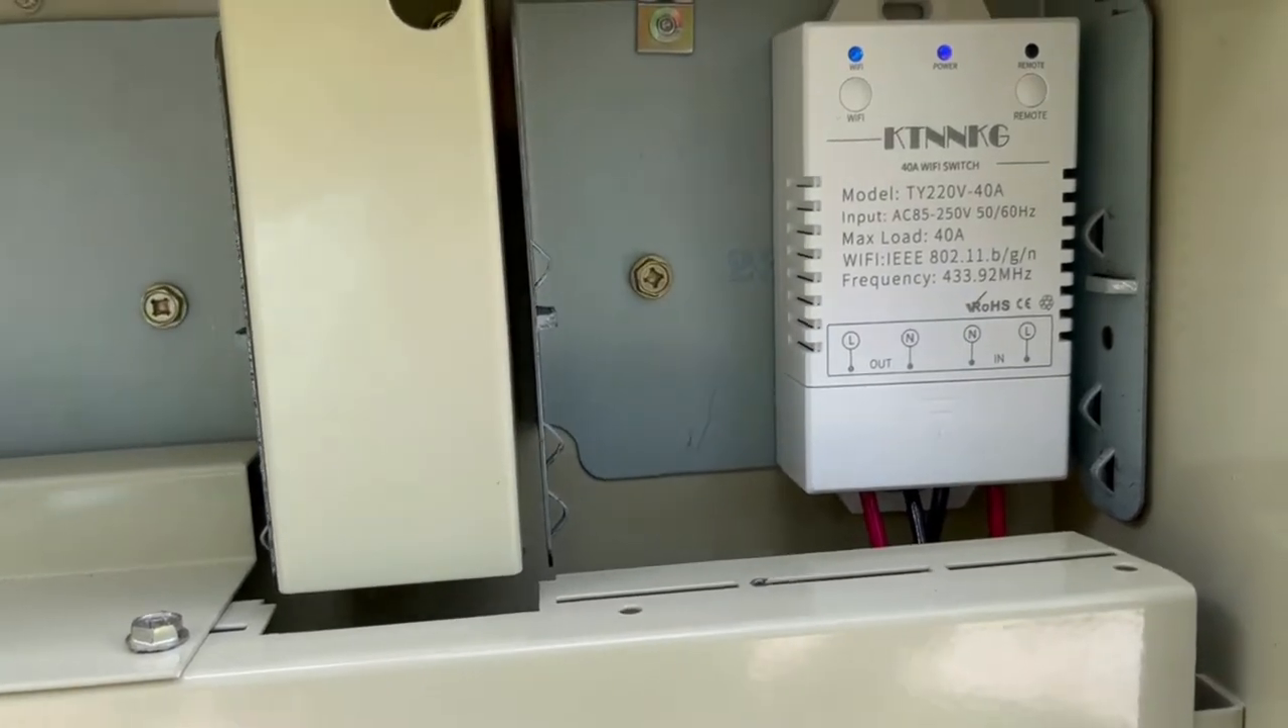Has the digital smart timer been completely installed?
Yes.